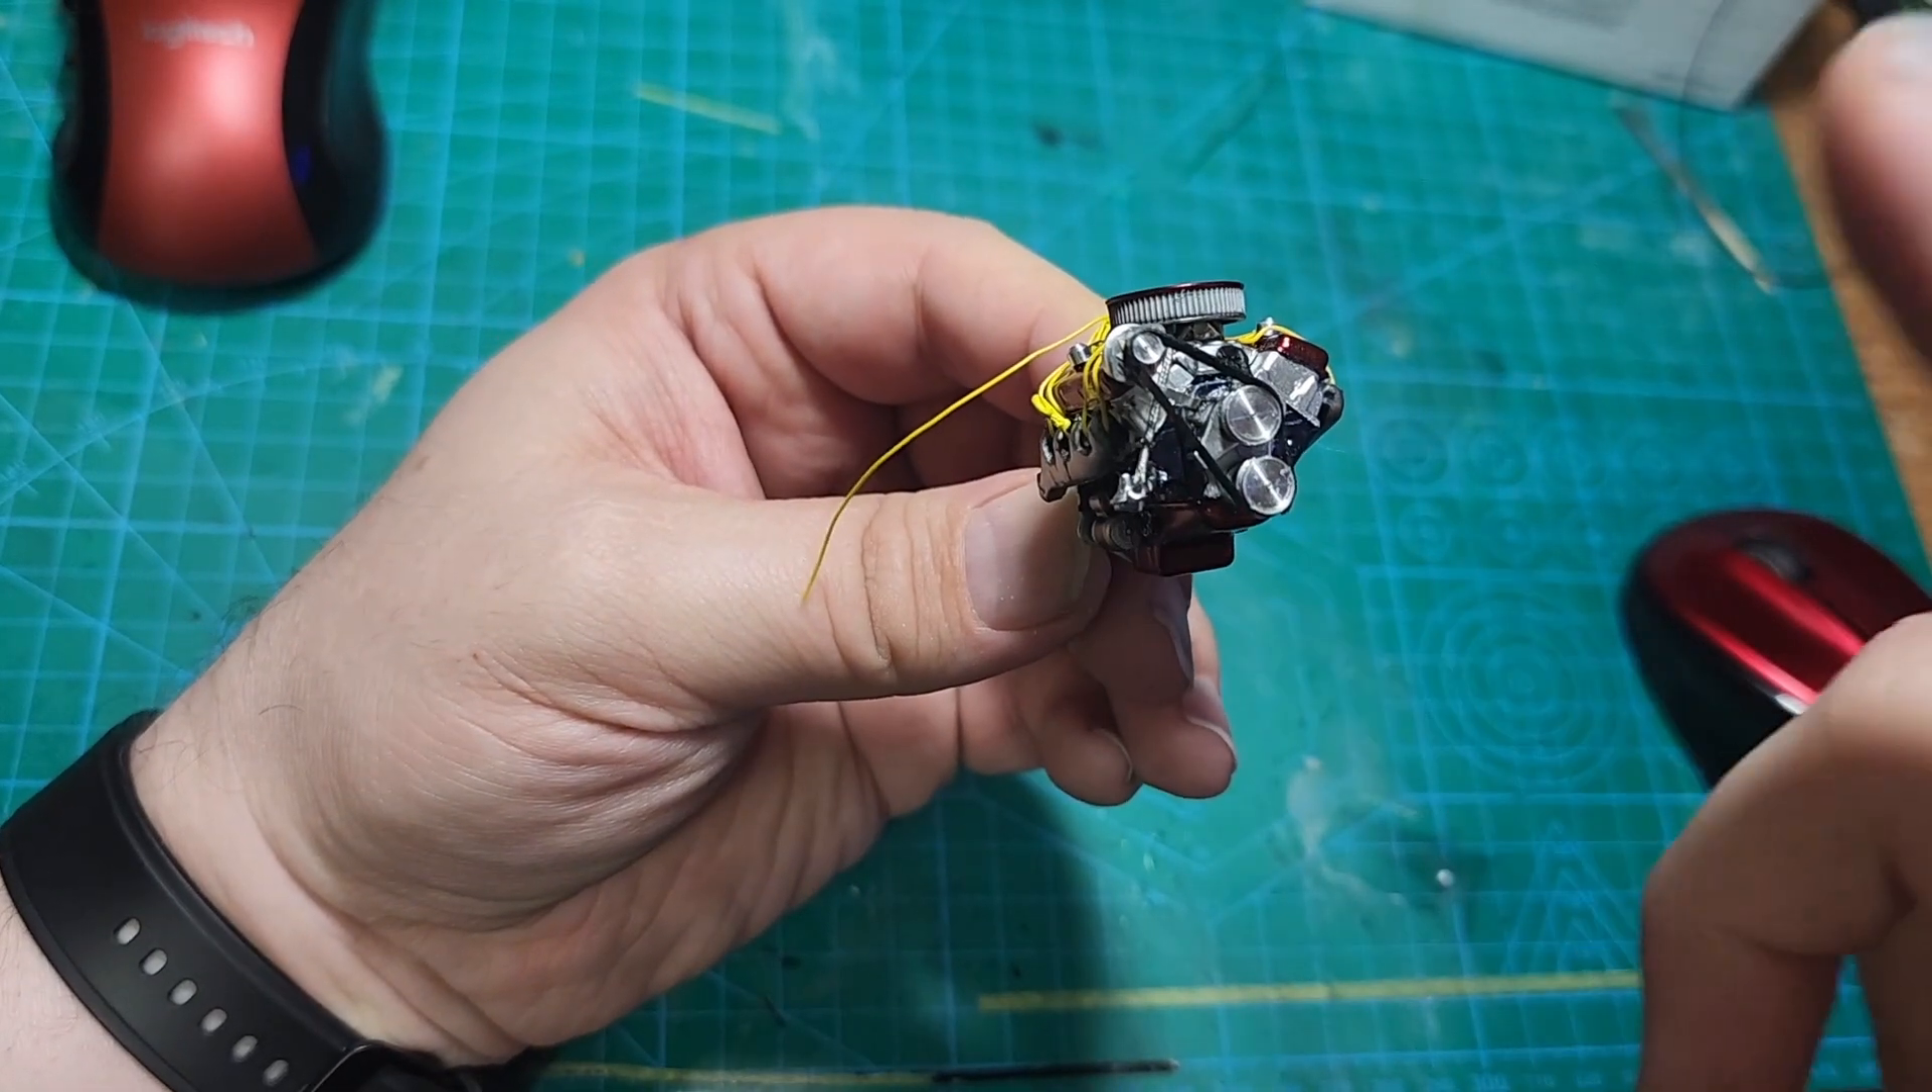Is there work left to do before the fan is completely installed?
Yes.